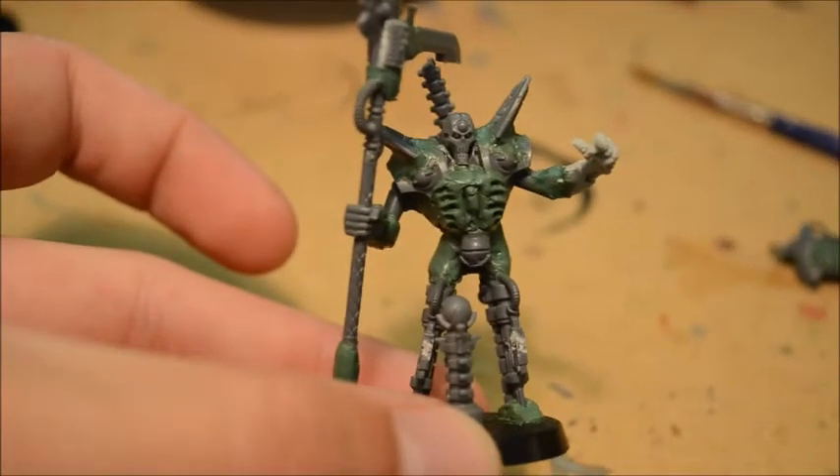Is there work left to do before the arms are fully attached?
No.